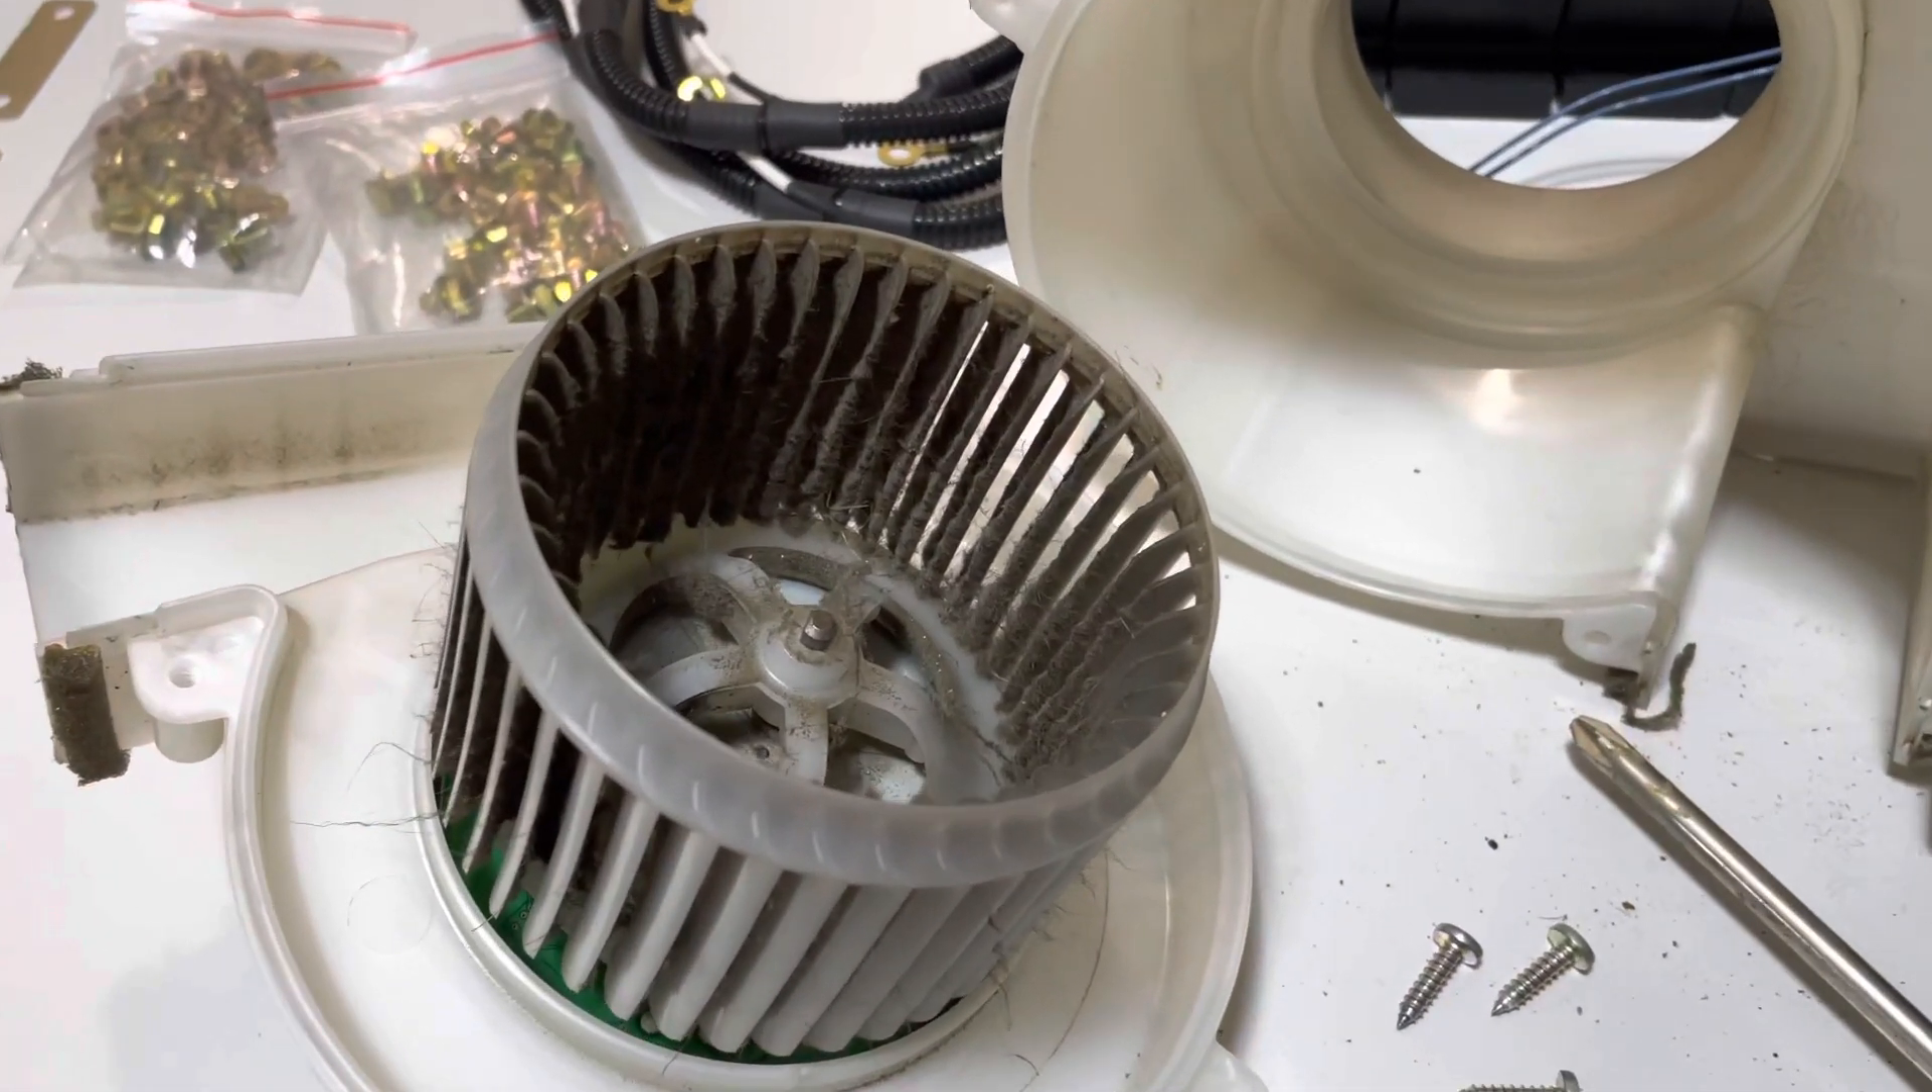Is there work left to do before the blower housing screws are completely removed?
No.